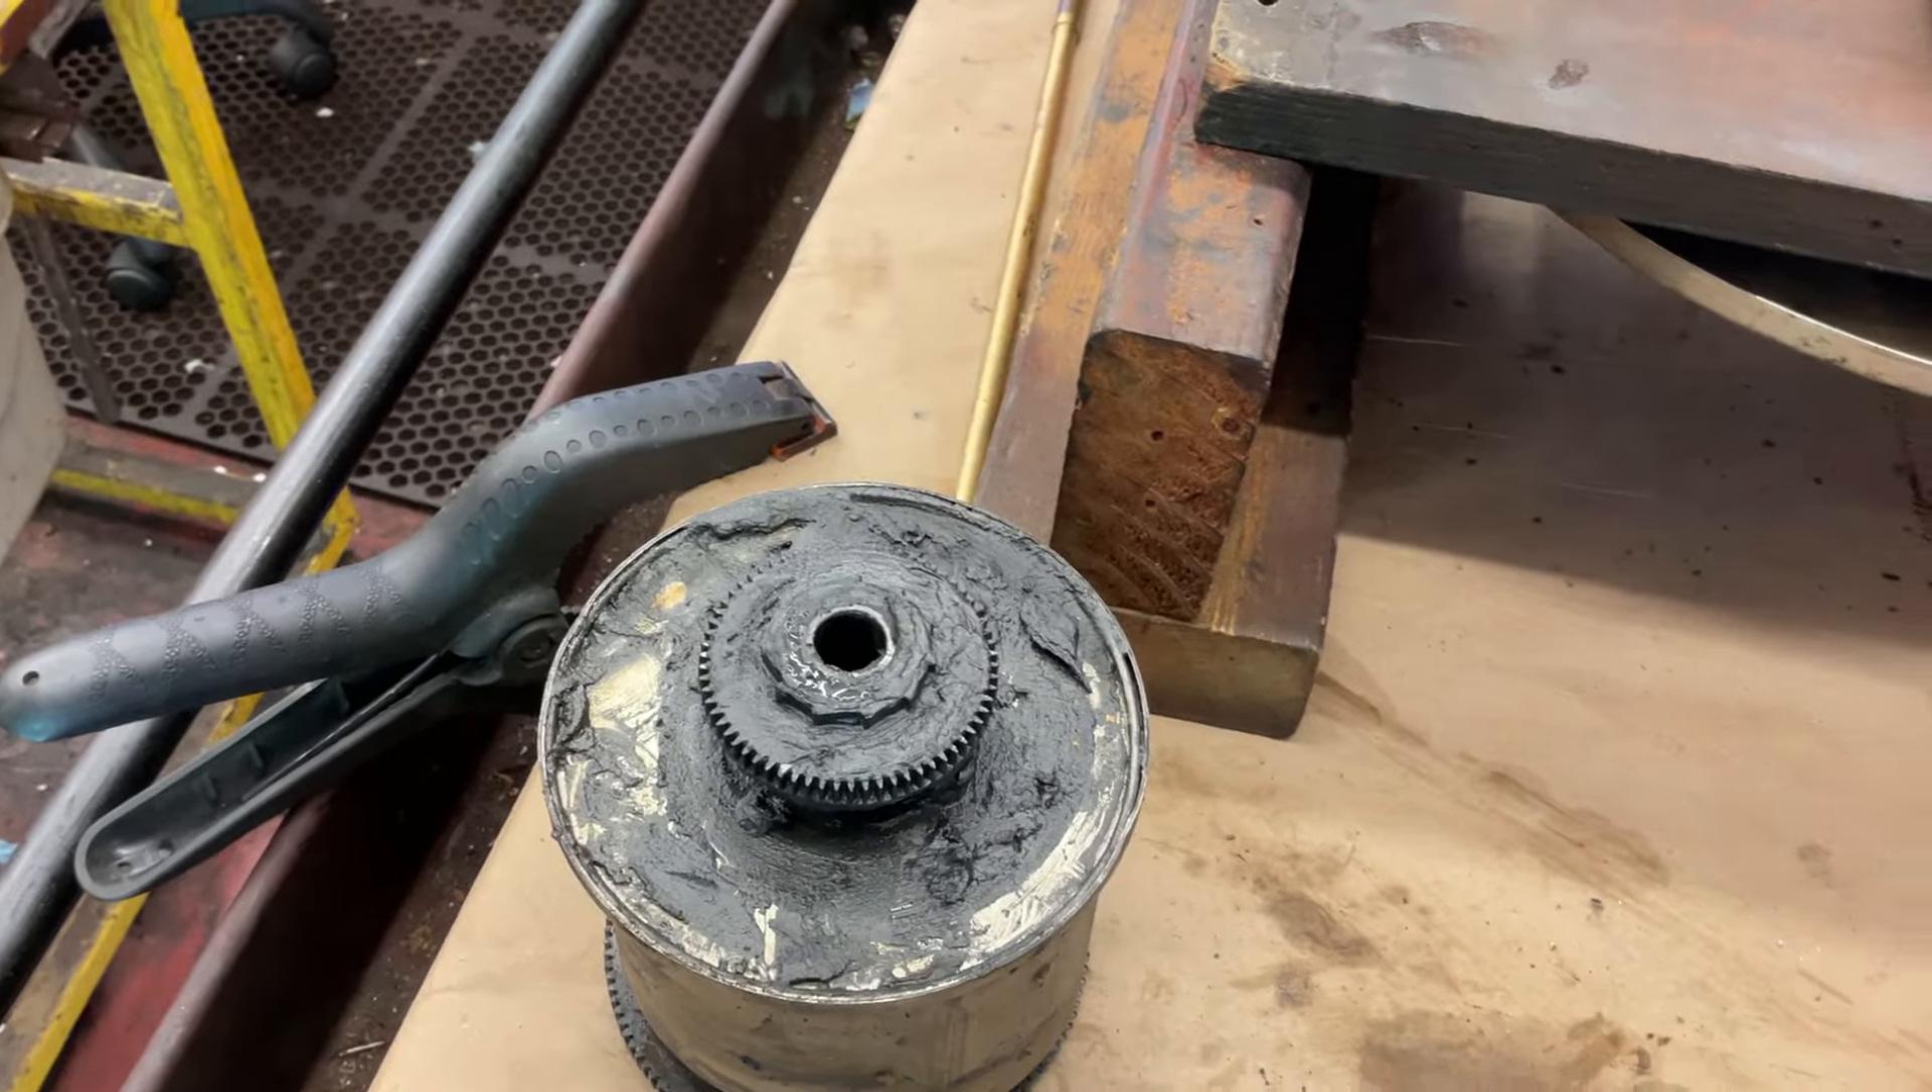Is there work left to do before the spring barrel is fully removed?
No.